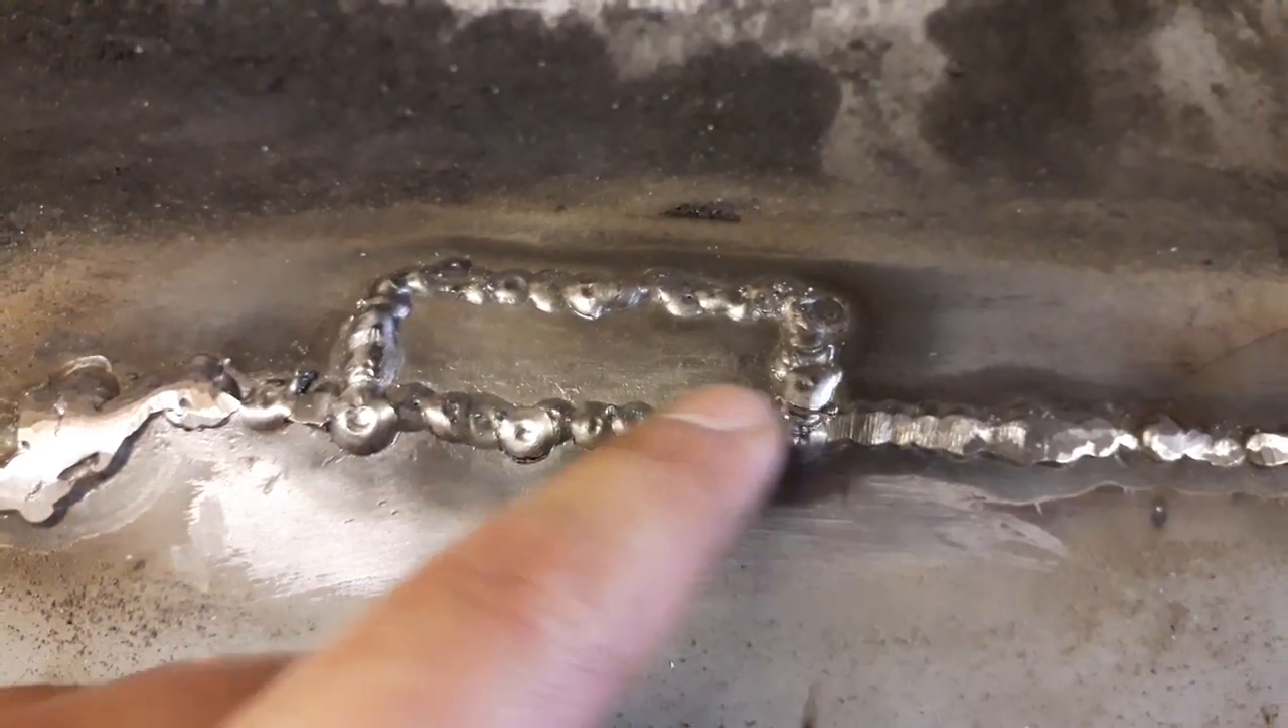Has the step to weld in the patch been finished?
Yes.